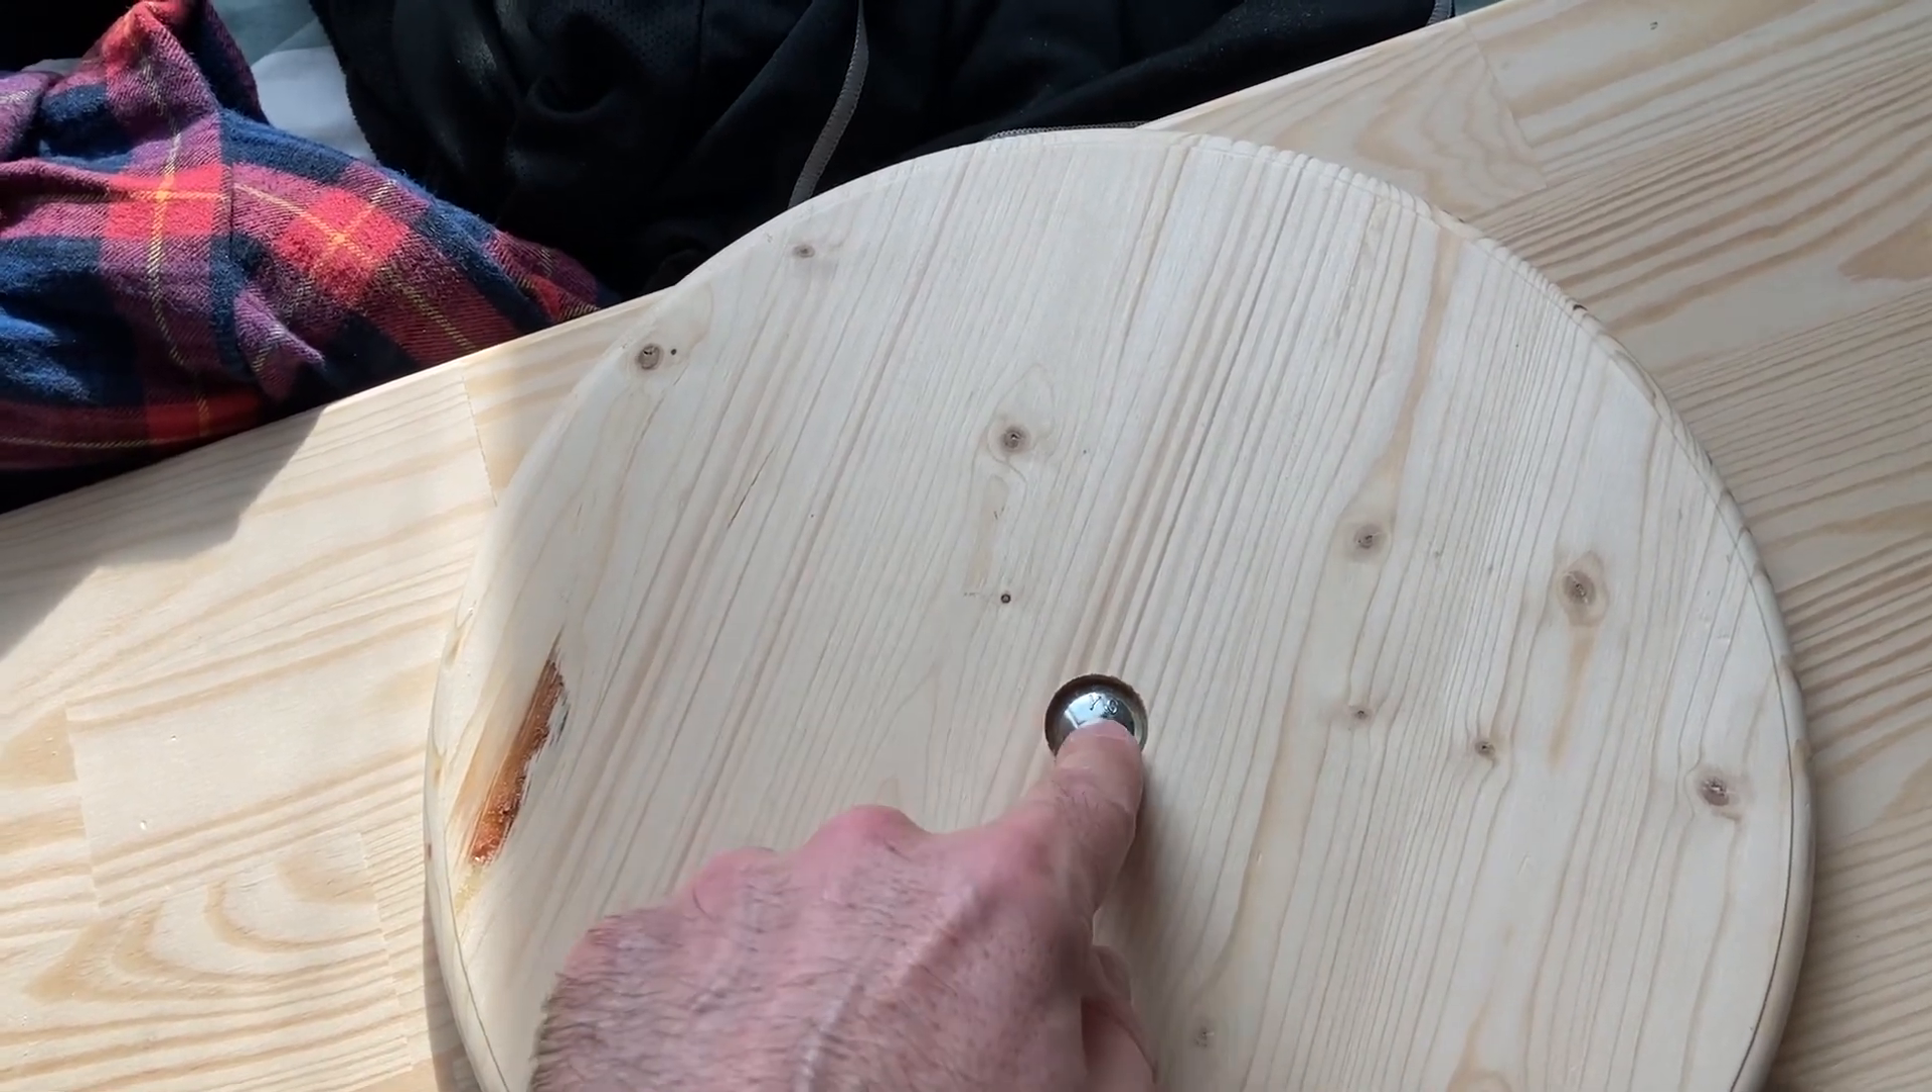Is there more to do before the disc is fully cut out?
No.